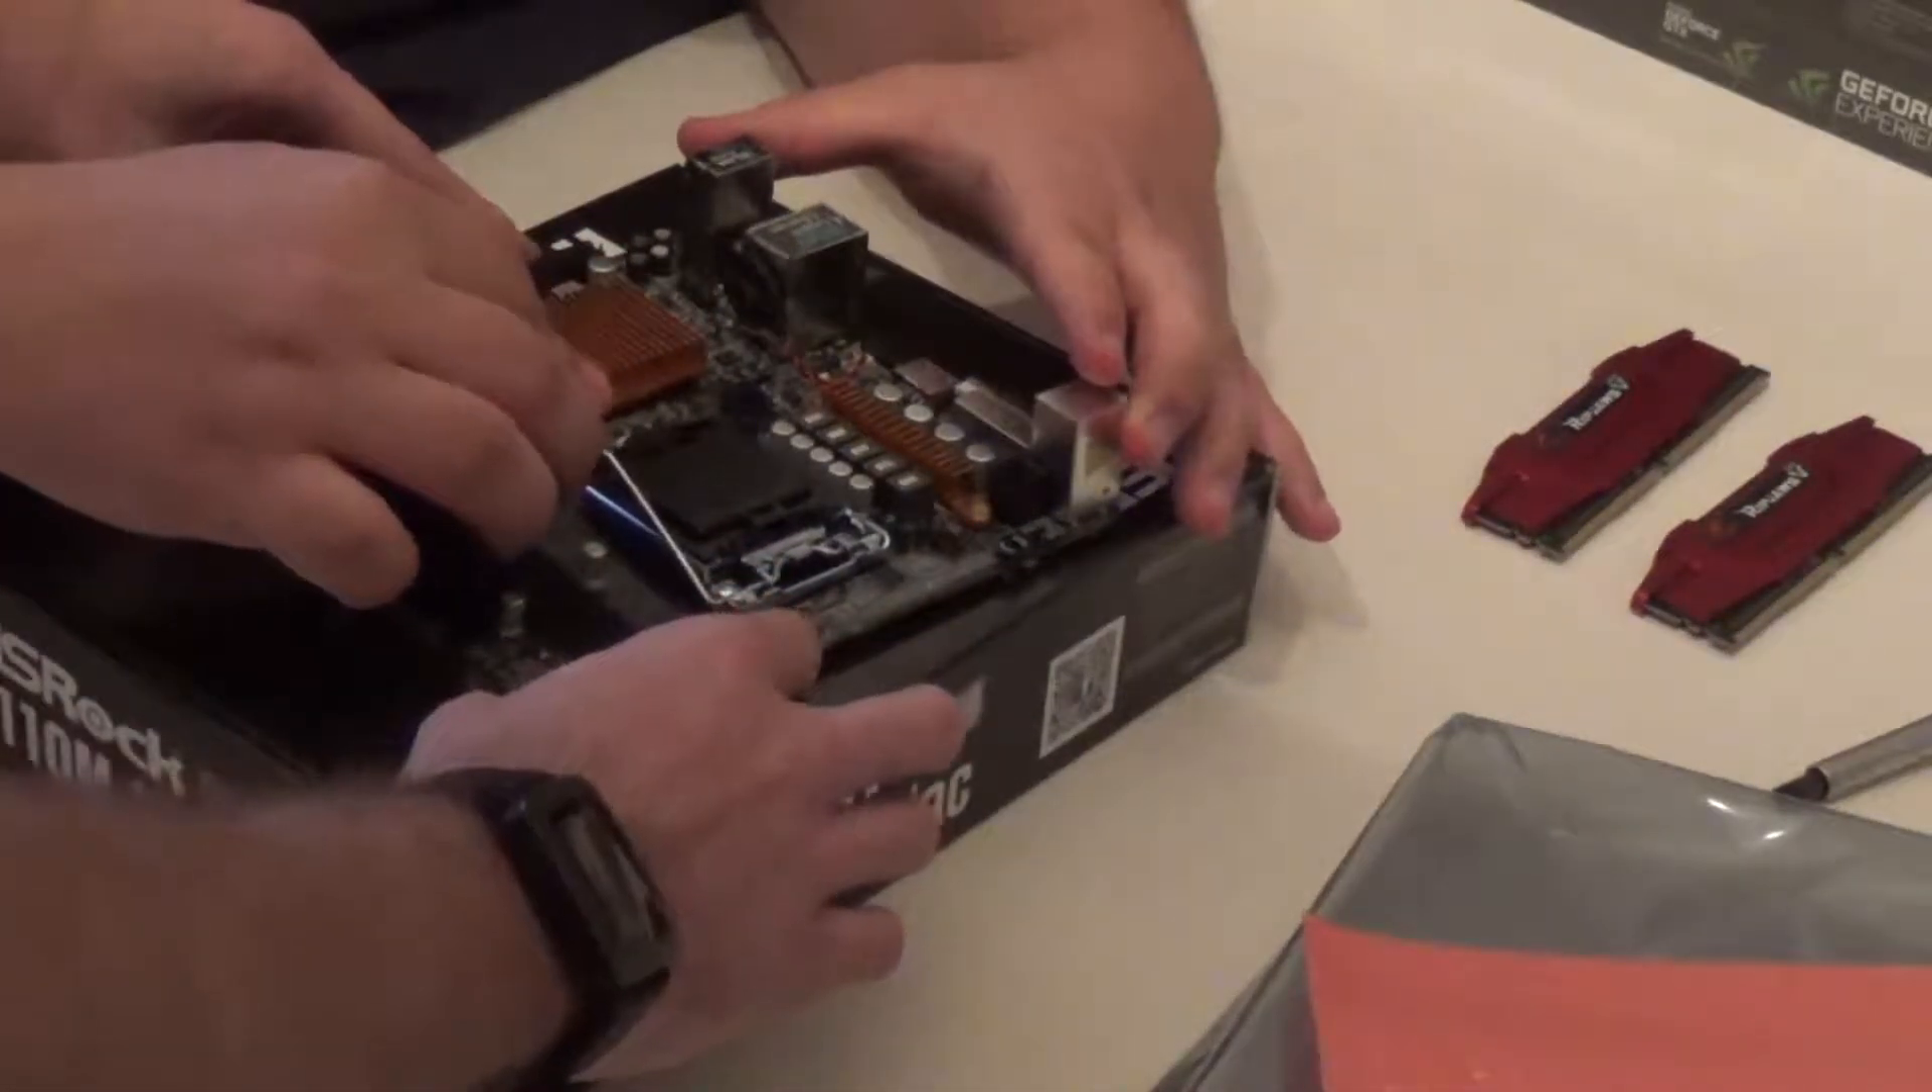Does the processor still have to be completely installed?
Yes.